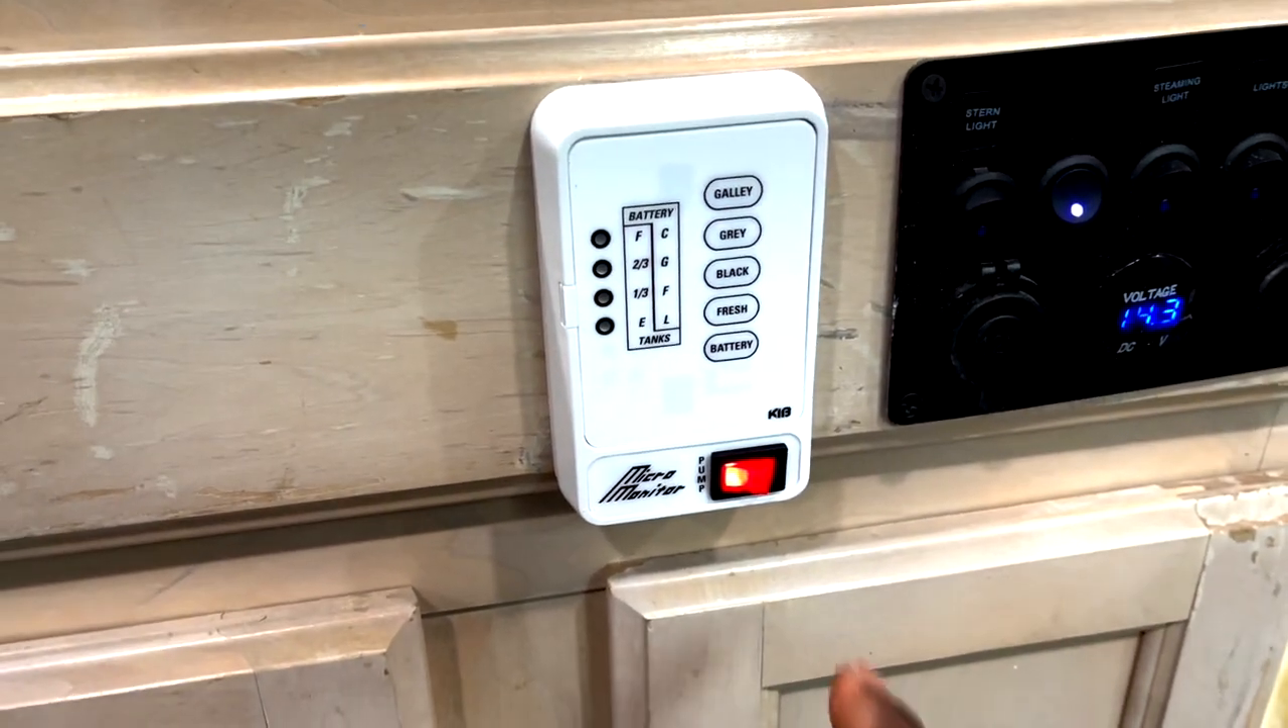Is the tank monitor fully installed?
Yes.